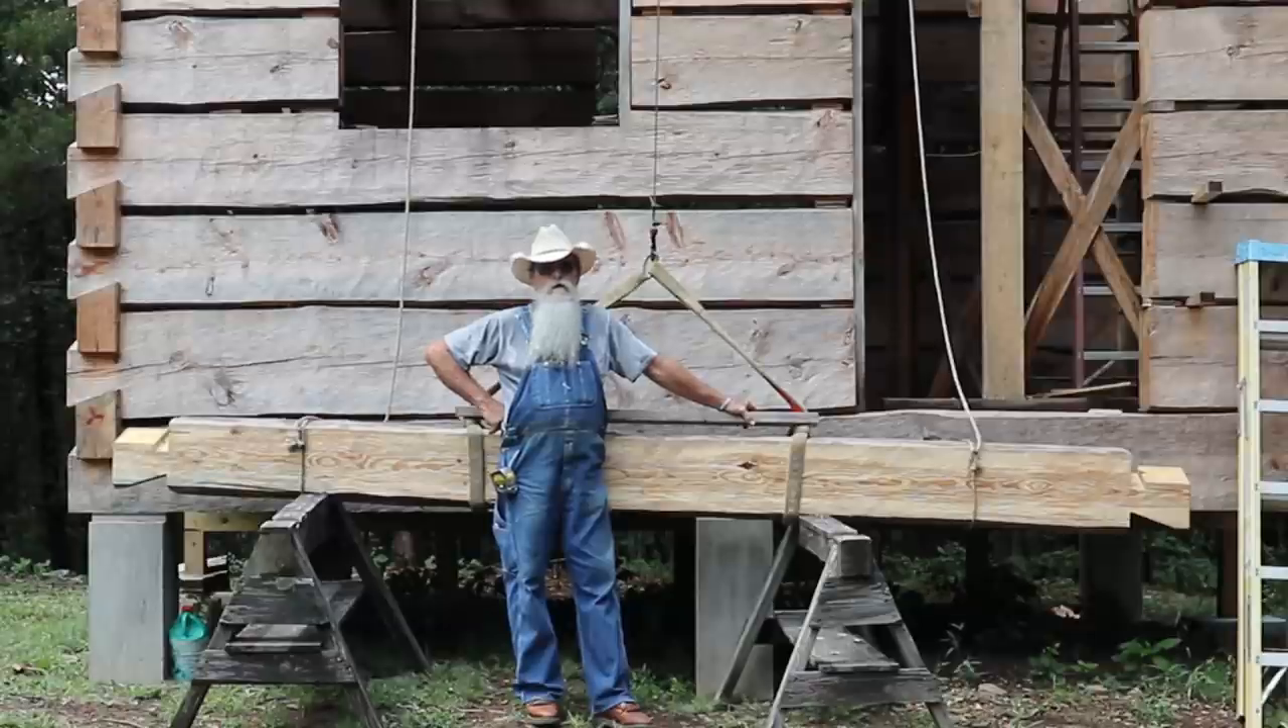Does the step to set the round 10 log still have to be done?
Yes.